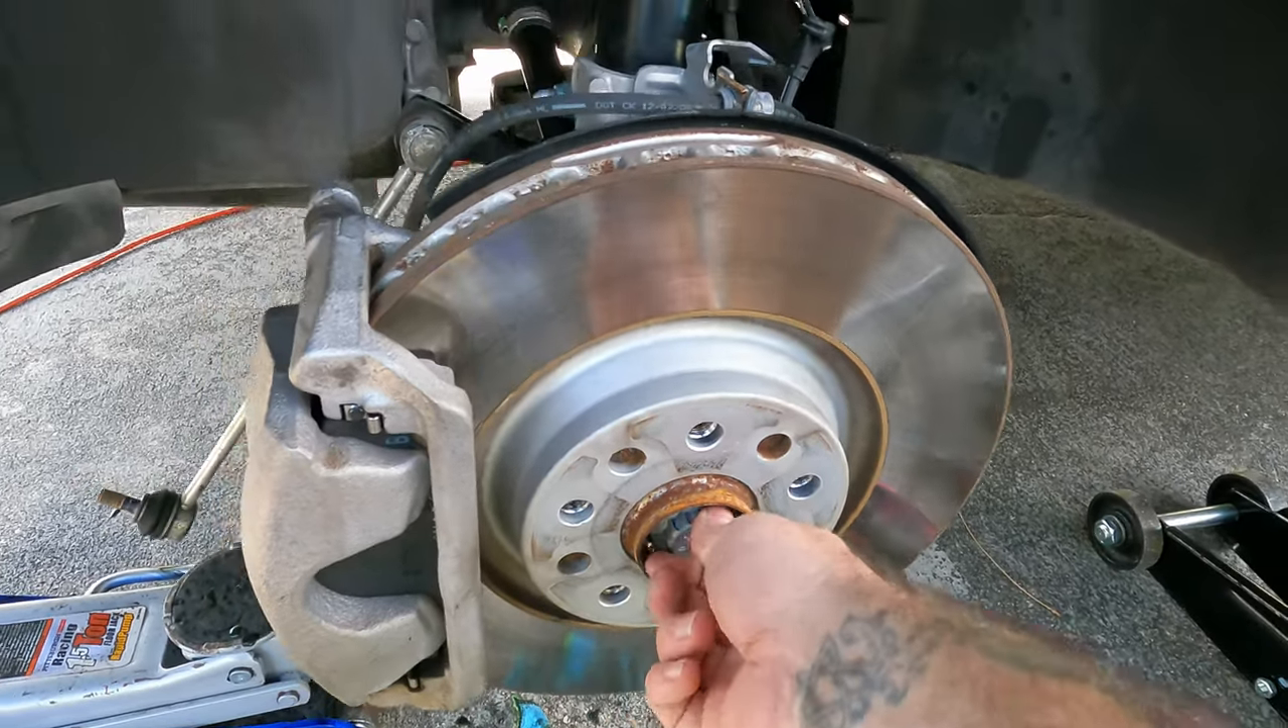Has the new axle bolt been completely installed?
No.